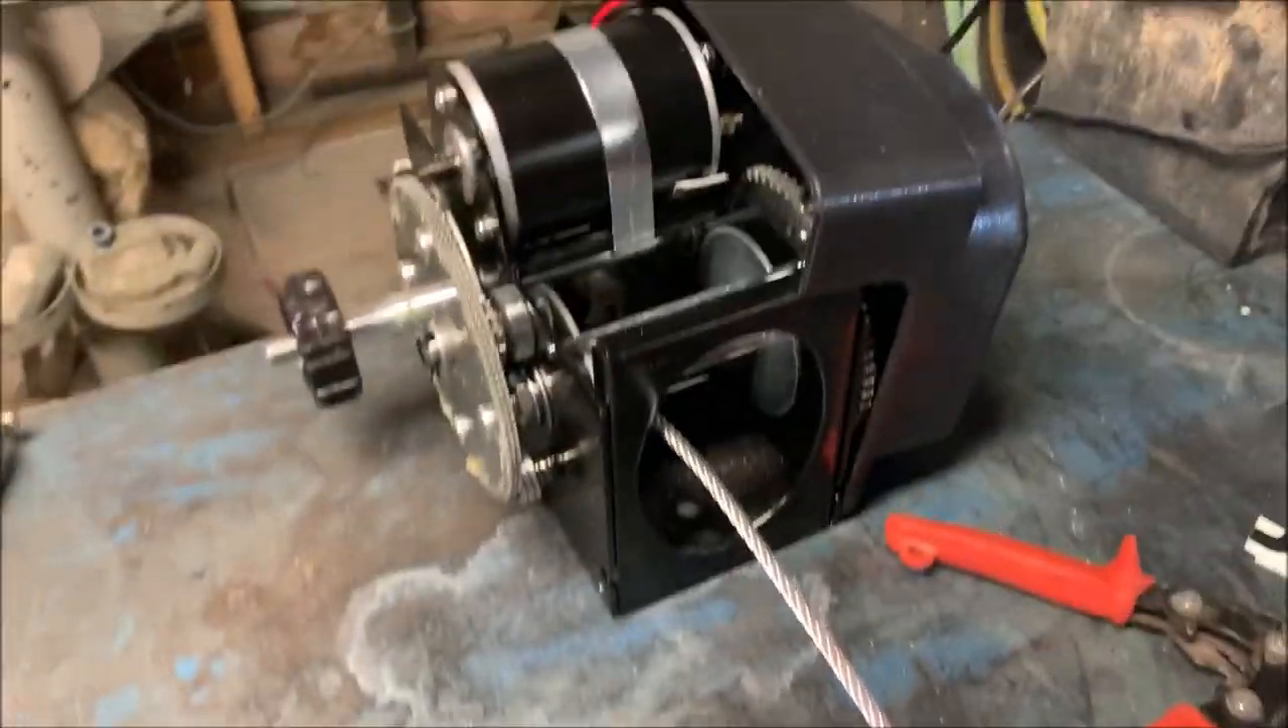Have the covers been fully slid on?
No.